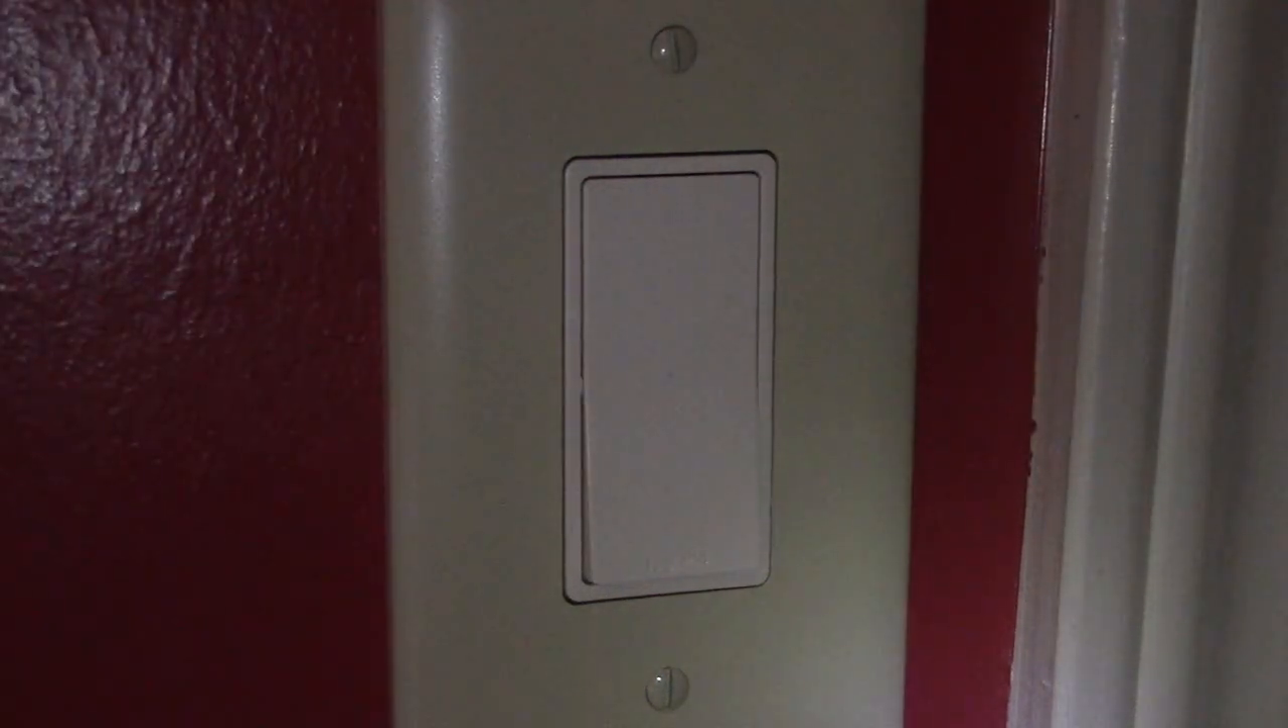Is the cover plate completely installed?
Yes.